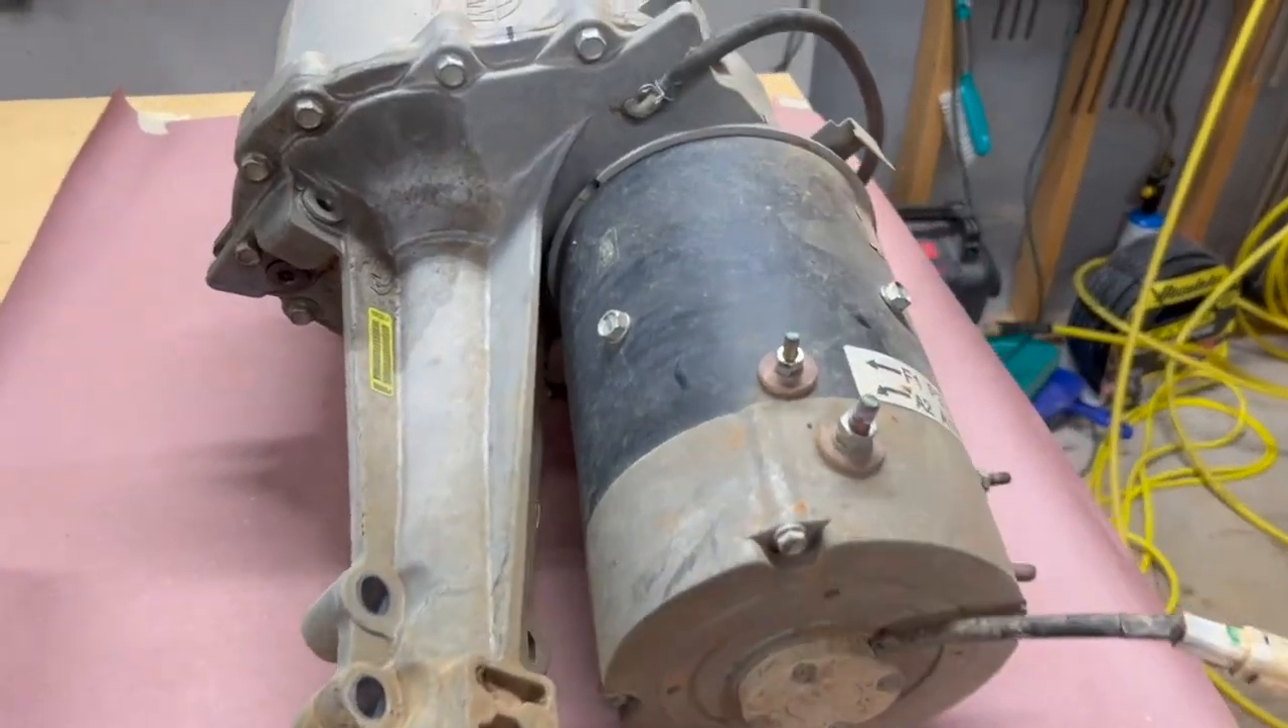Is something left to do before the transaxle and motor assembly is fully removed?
No.